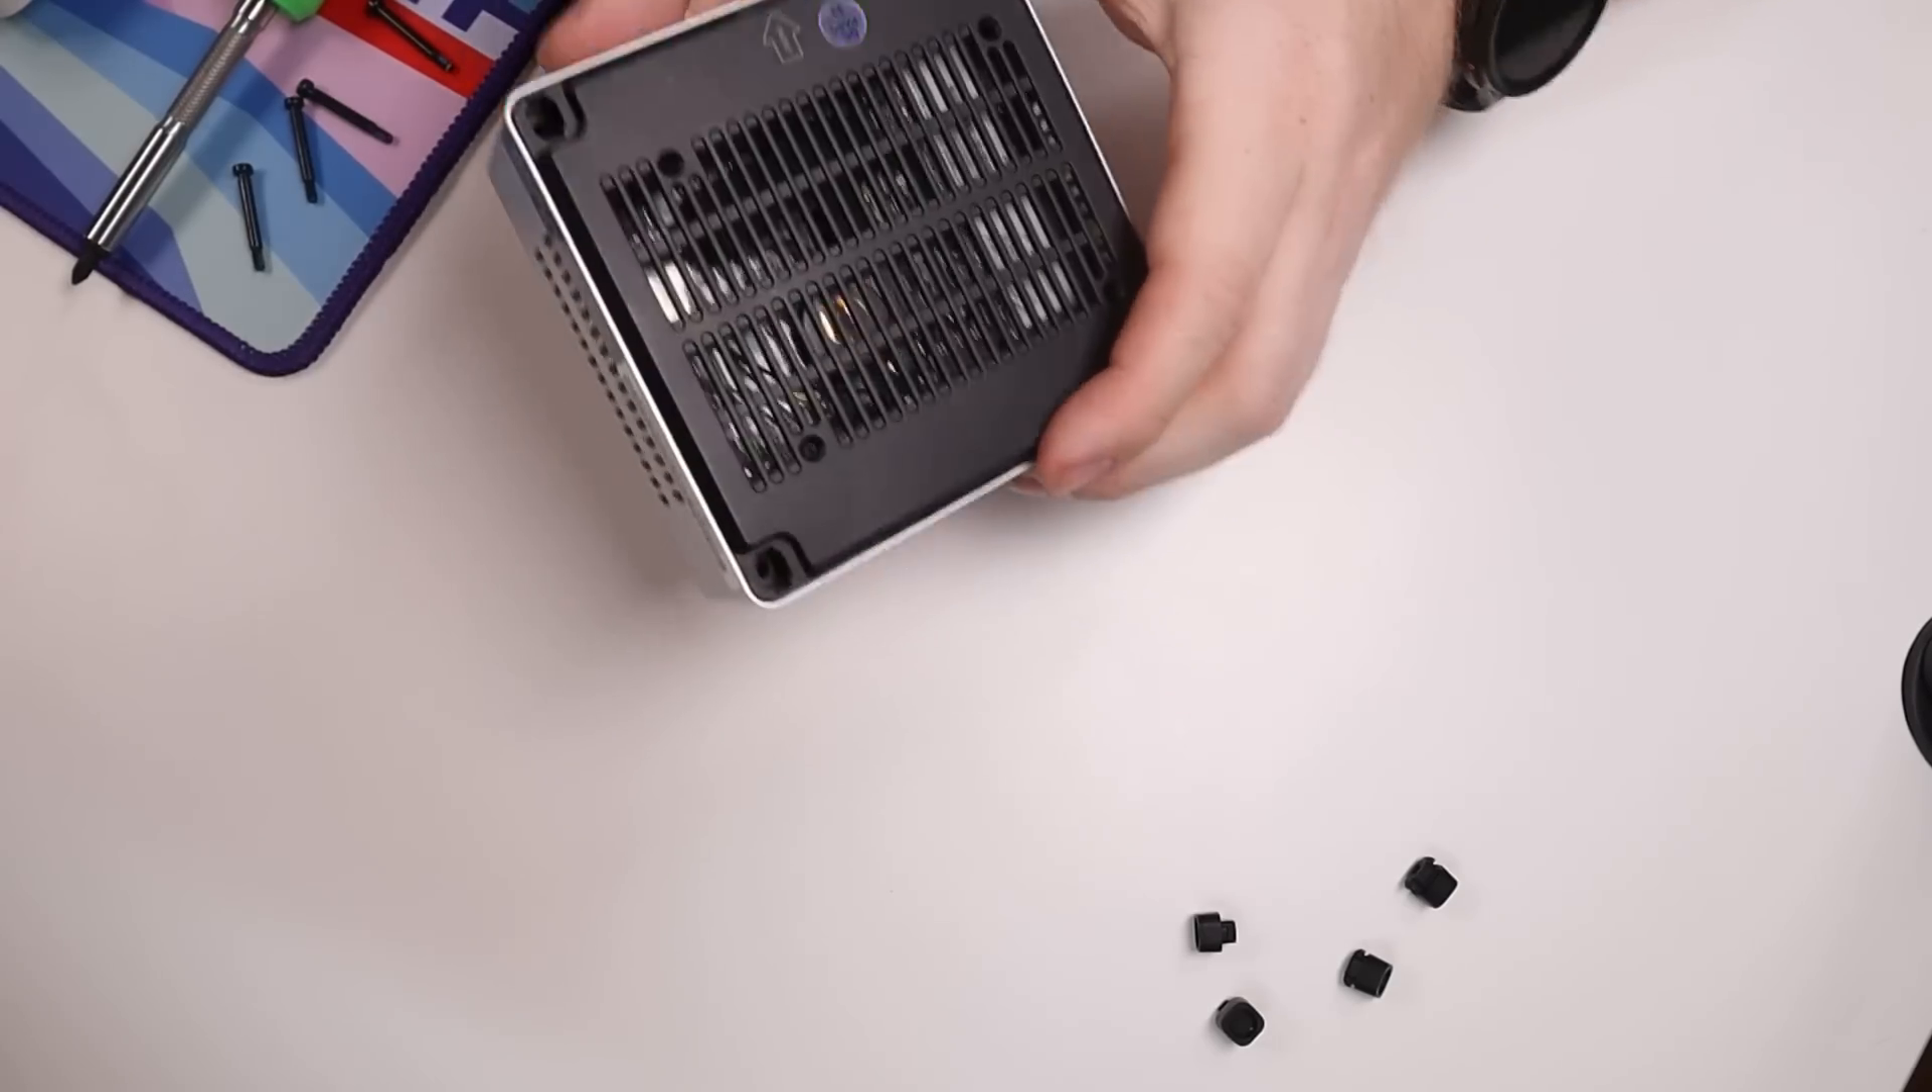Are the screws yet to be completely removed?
No.